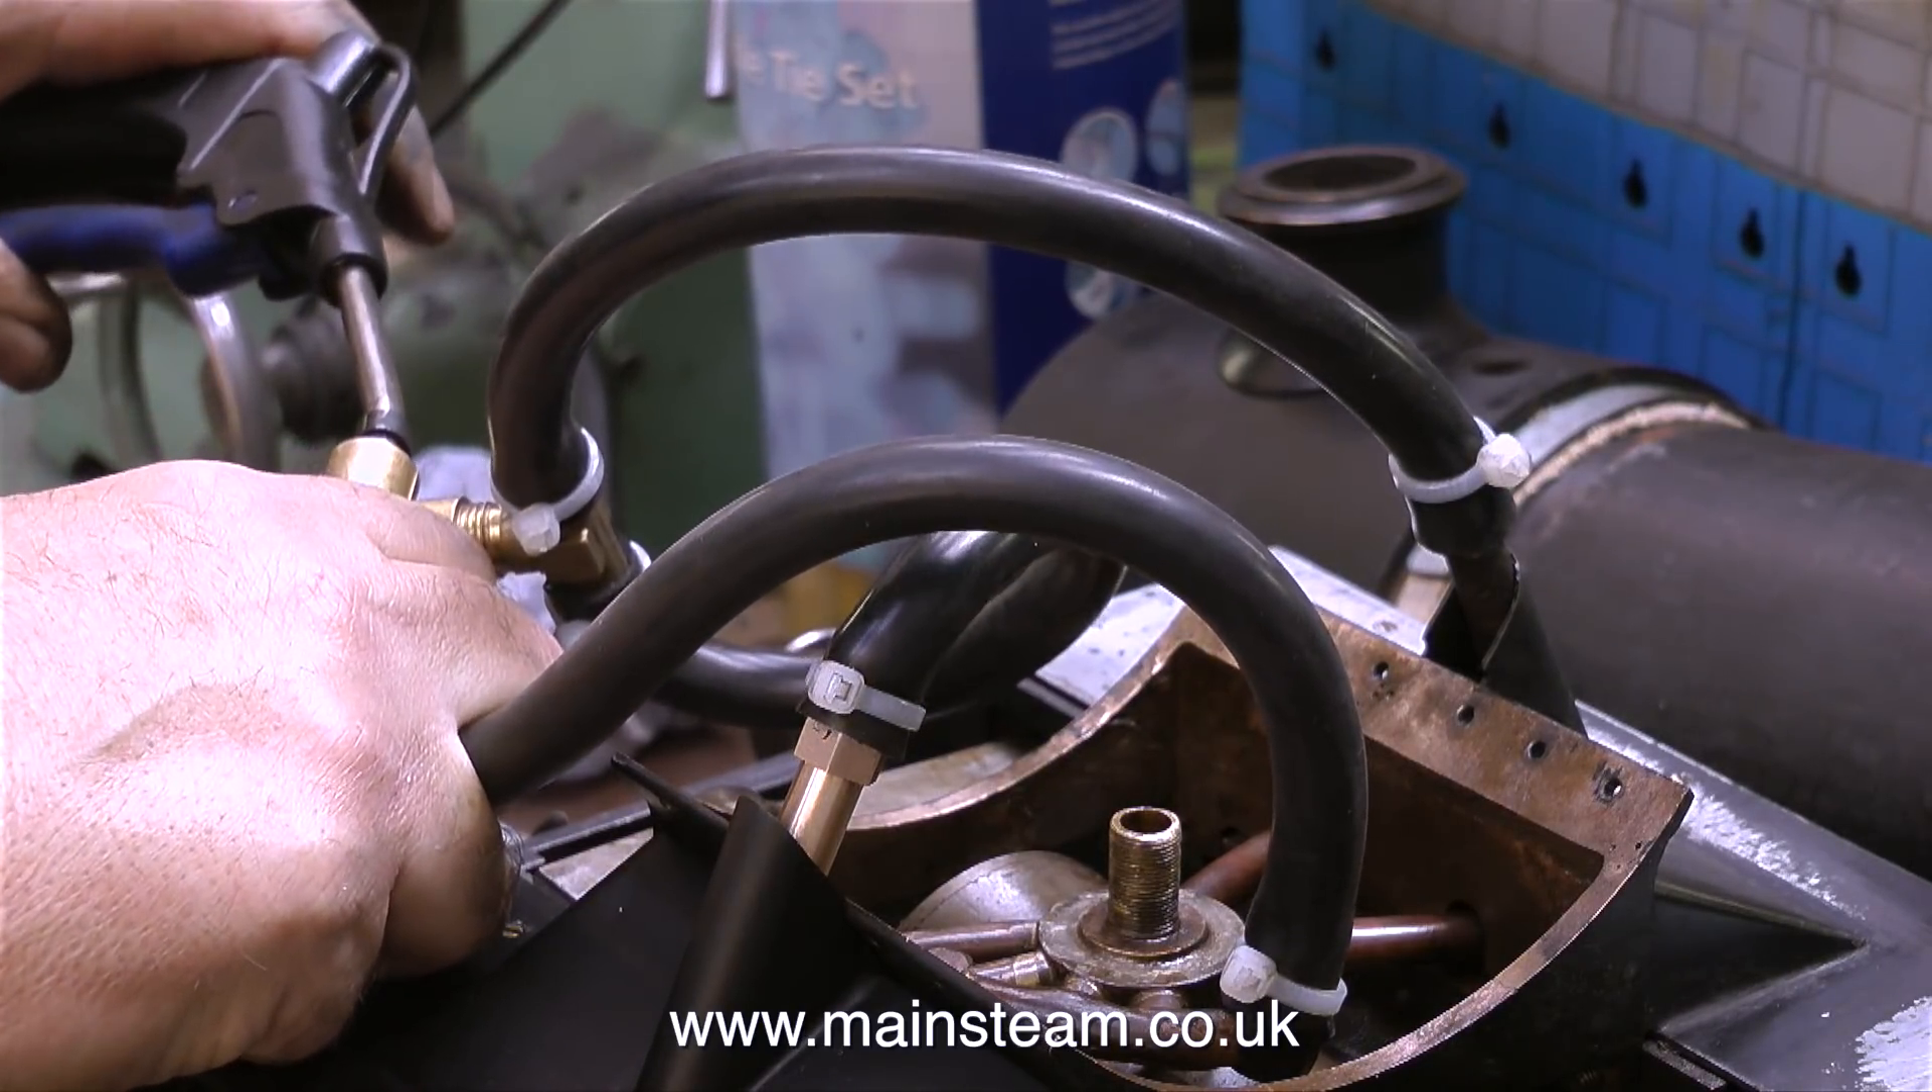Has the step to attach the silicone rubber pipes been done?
Yes.